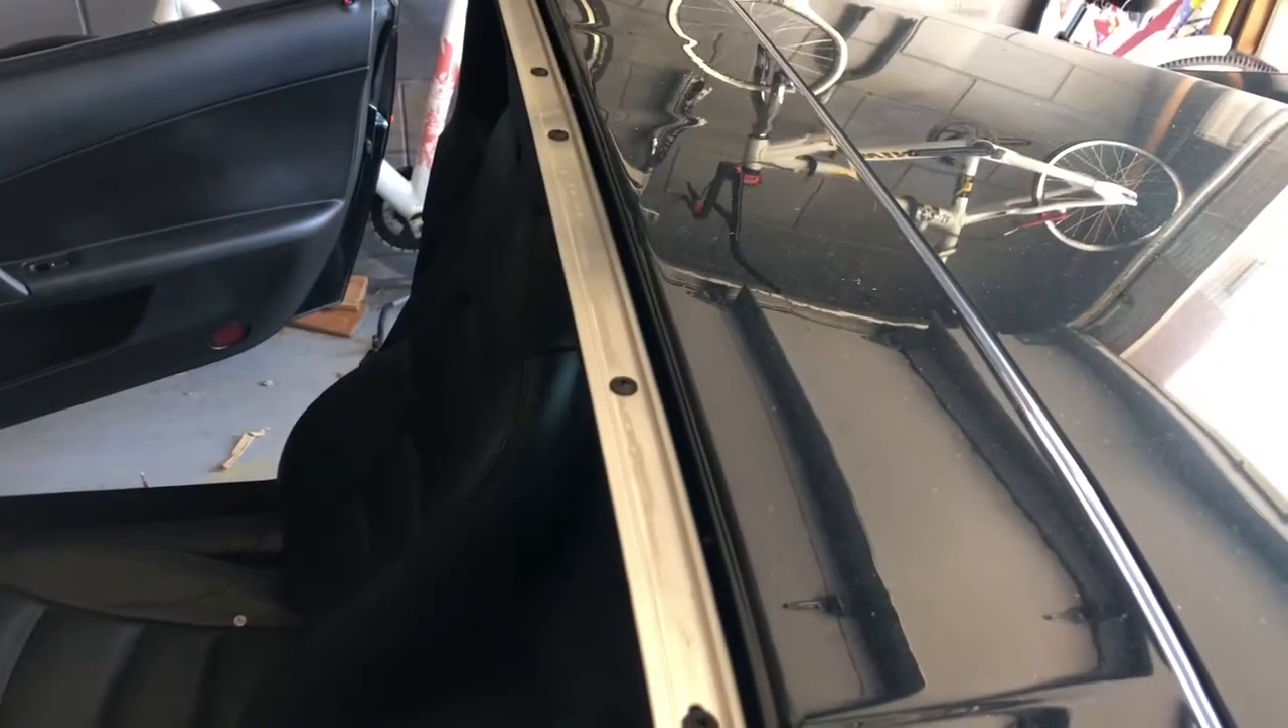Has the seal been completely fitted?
No.